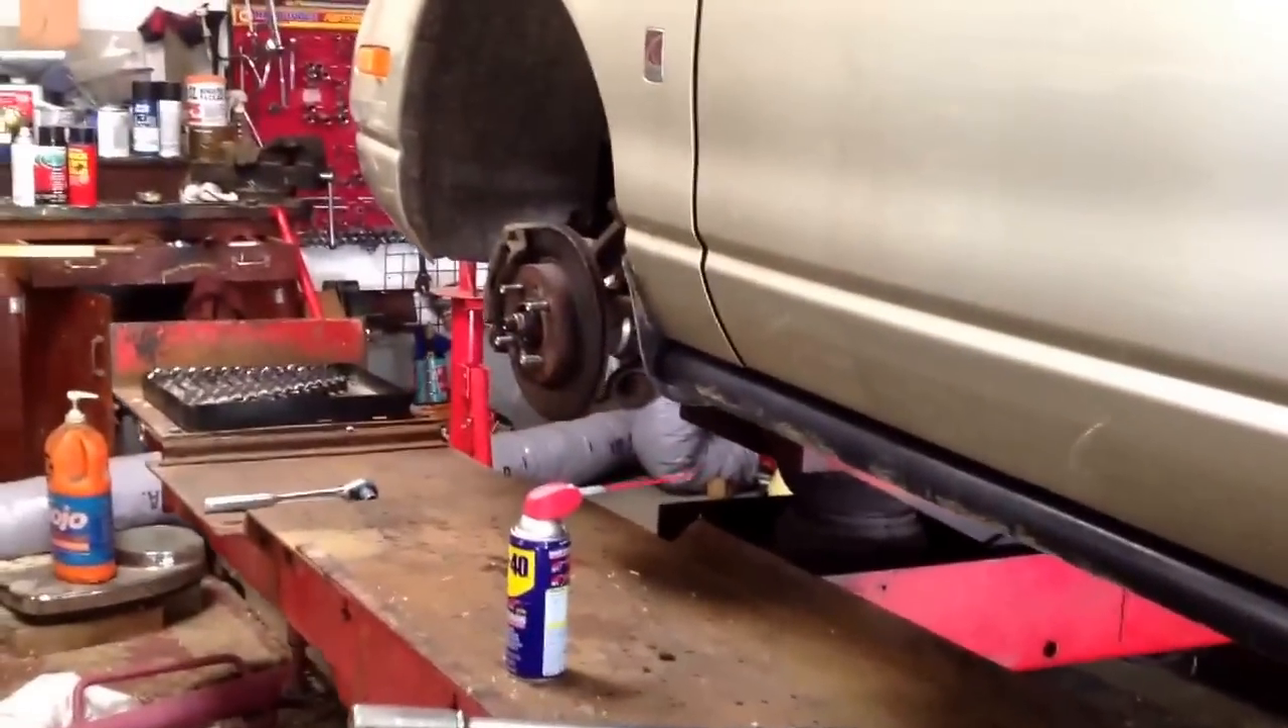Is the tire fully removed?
Yes.